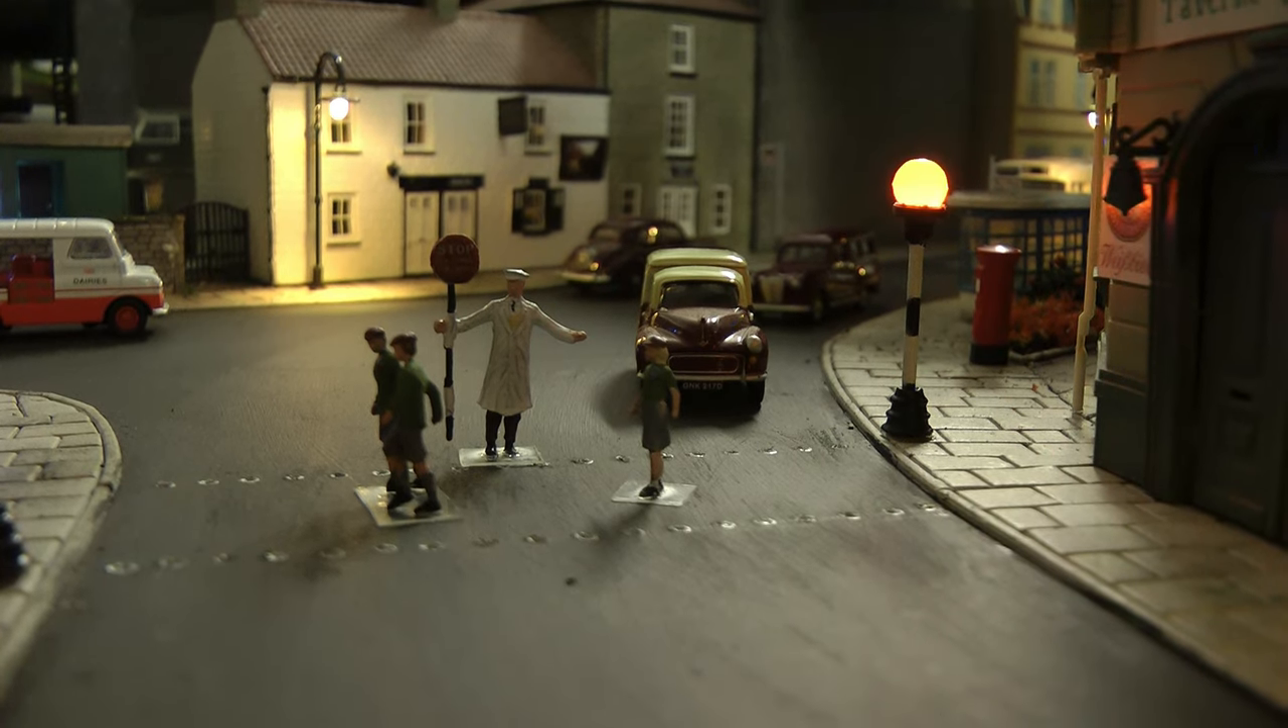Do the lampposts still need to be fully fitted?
No.